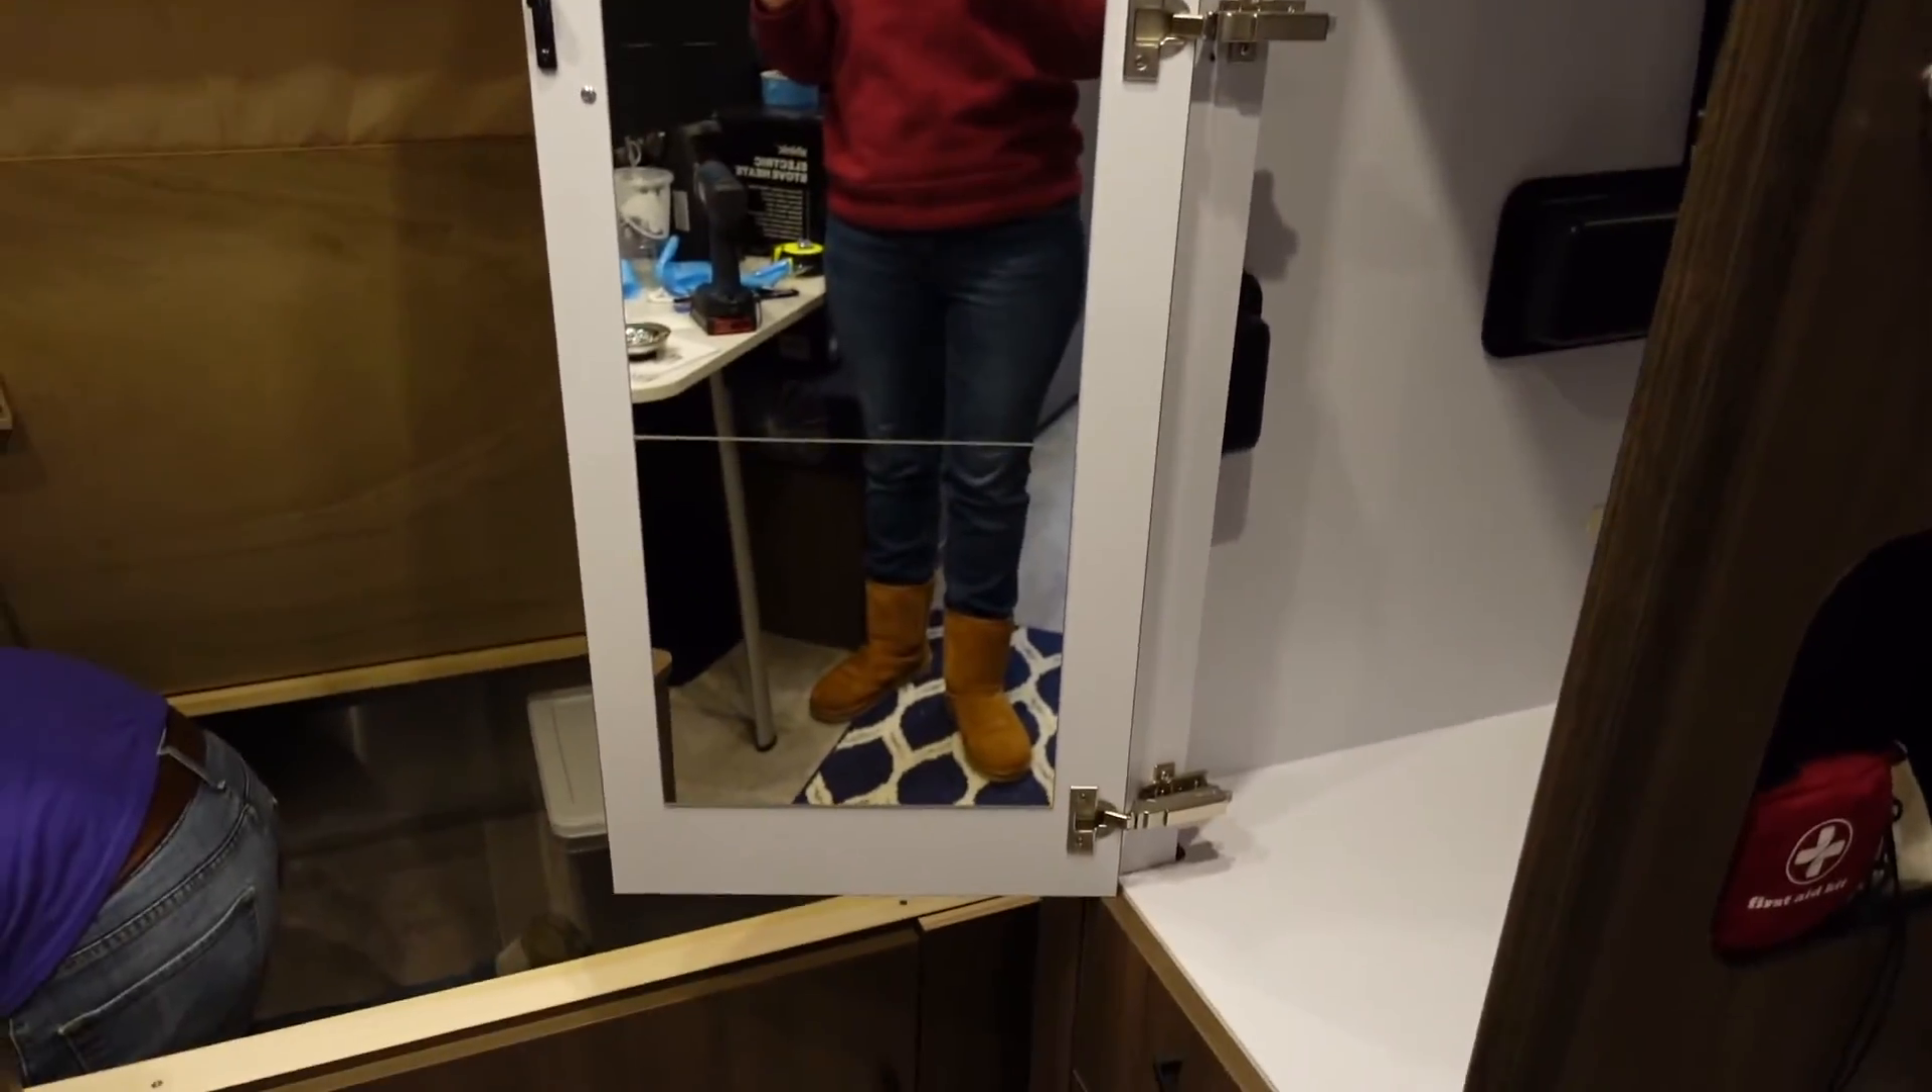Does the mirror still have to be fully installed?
No.